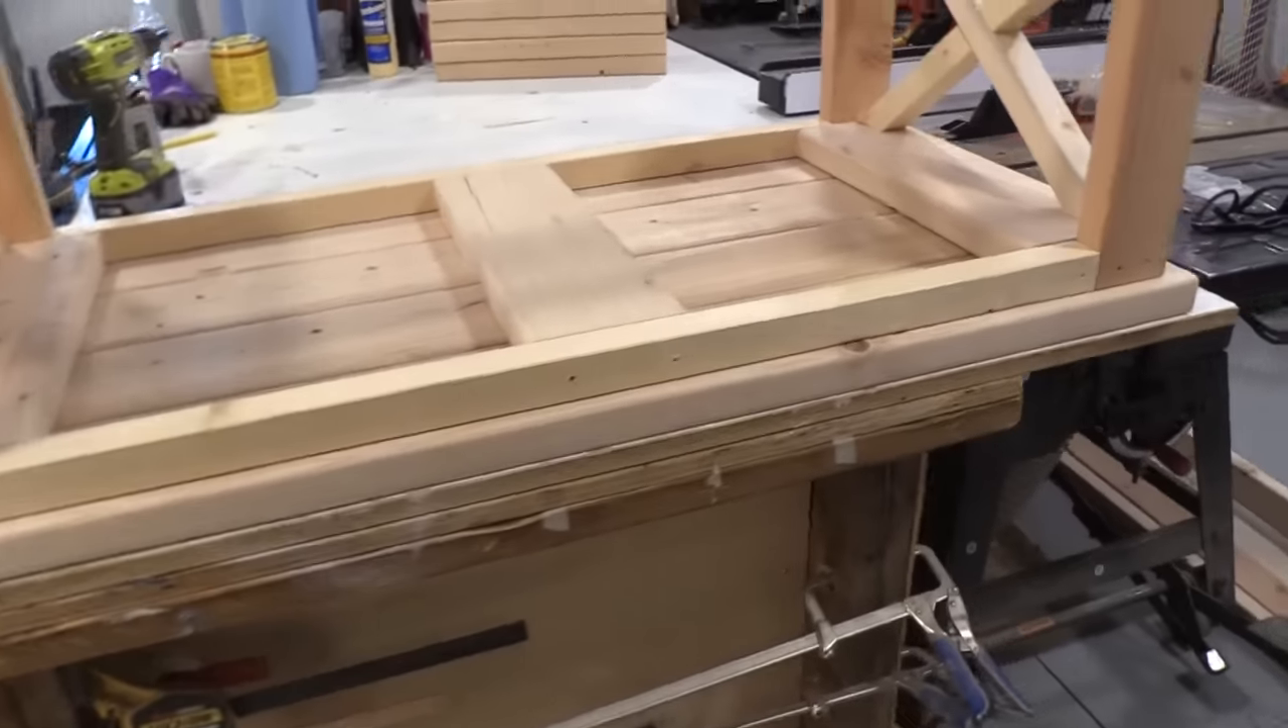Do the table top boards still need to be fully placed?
No.